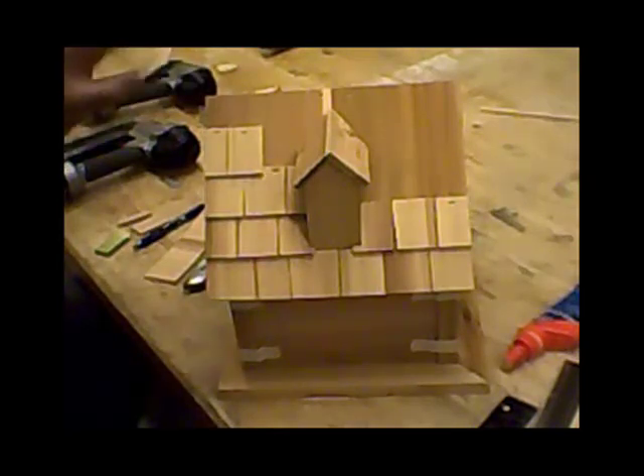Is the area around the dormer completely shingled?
No.